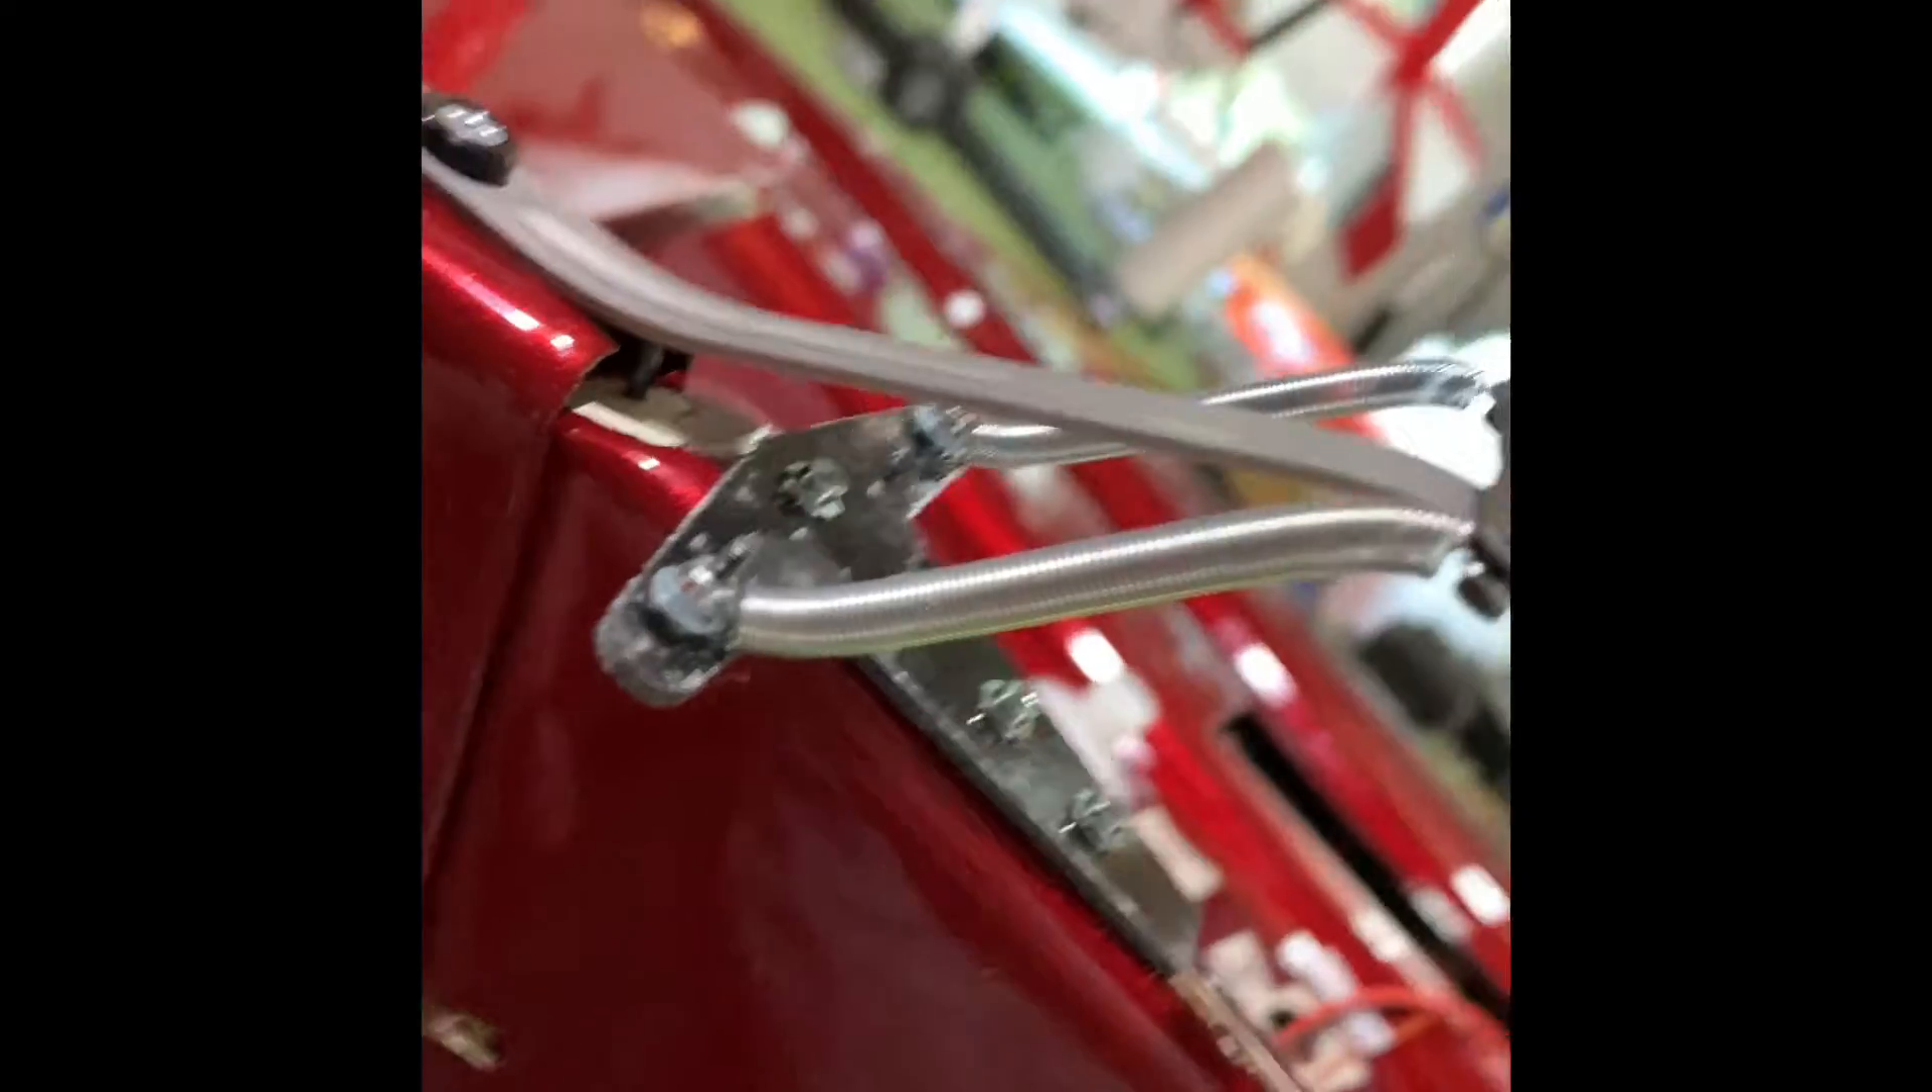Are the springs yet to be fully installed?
No.